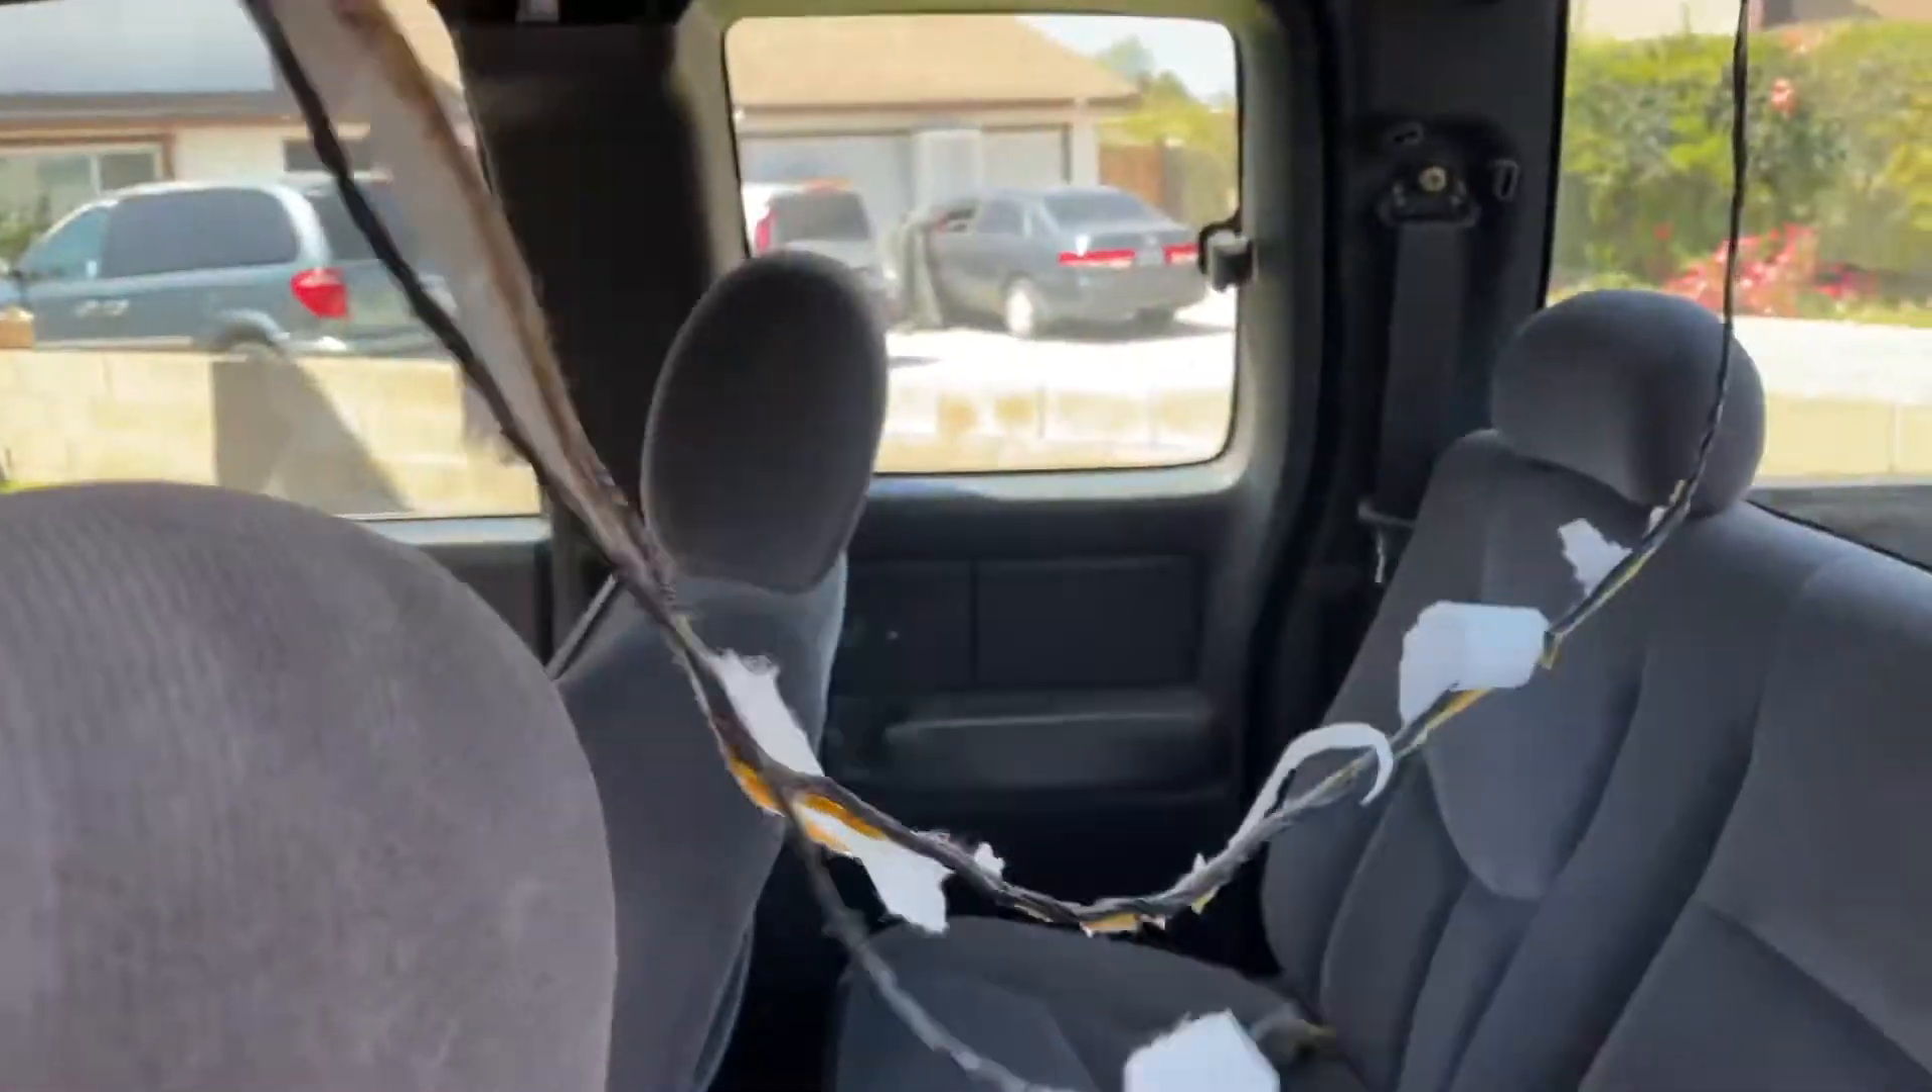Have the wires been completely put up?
No.